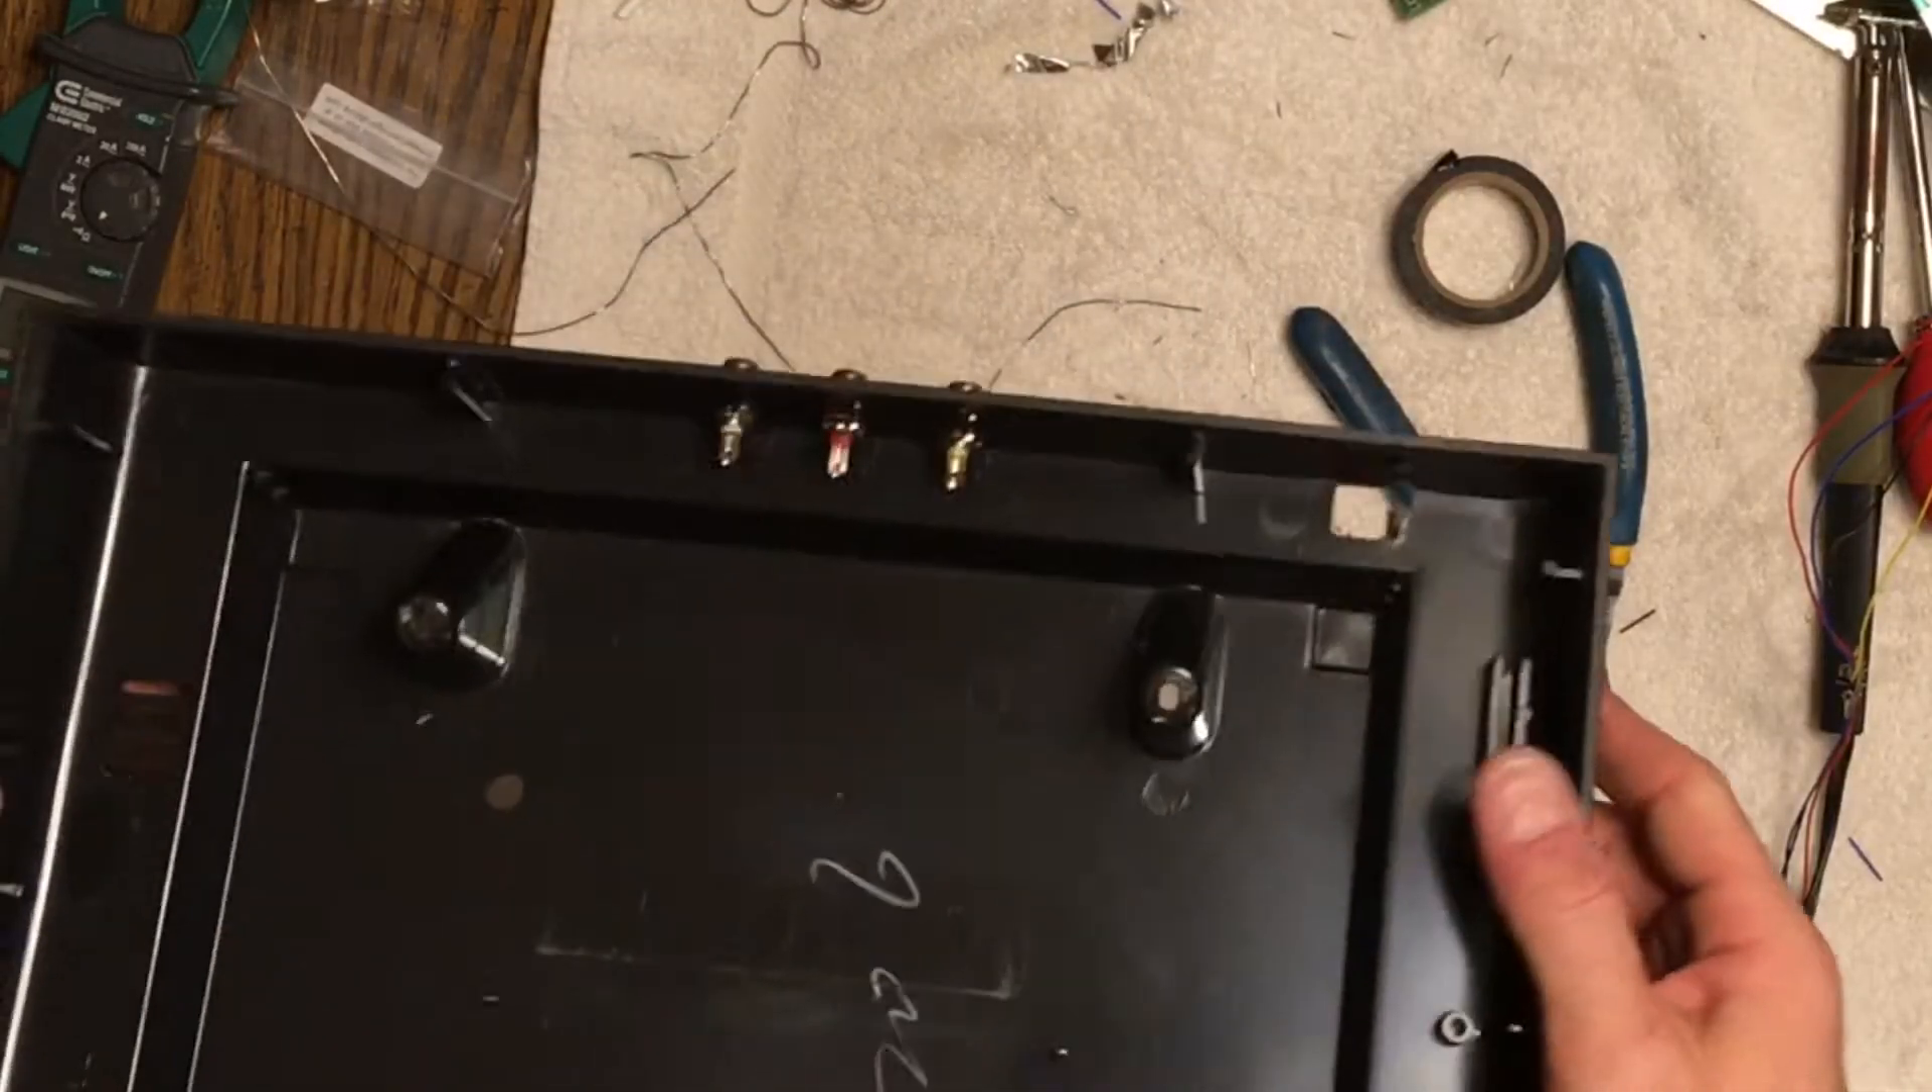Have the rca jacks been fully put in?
Yes.